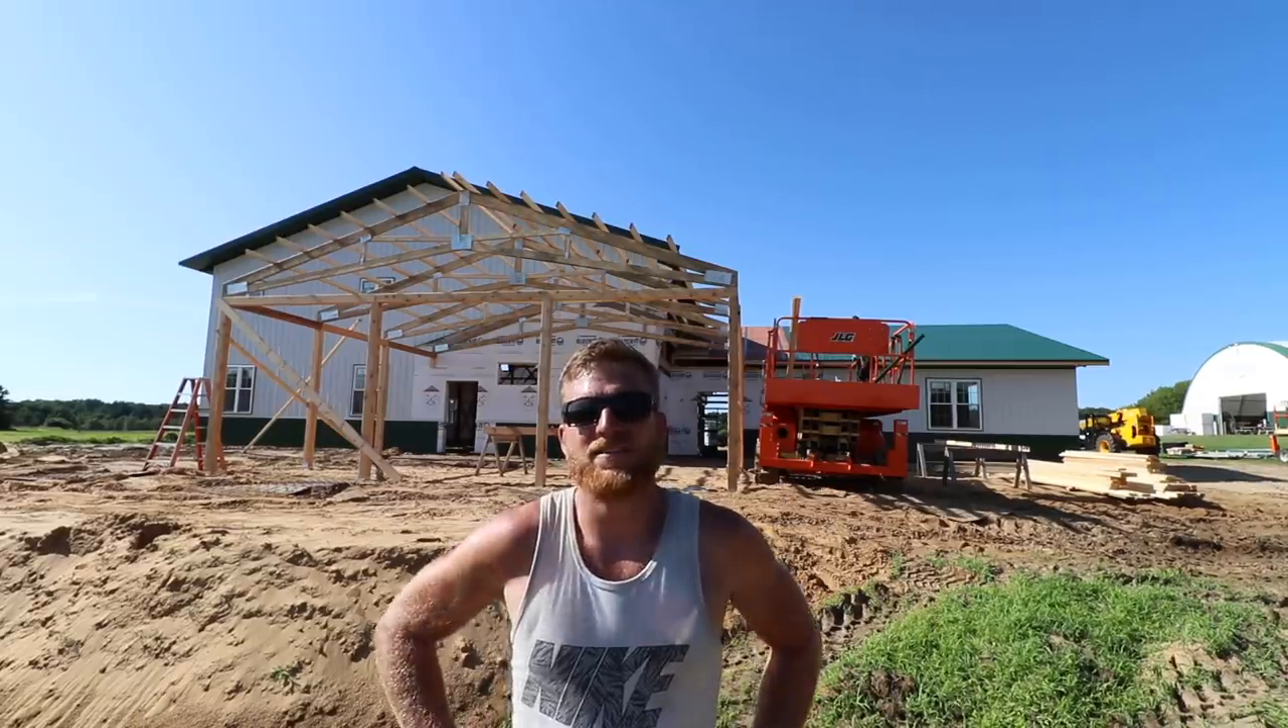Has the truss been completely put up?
Yes.